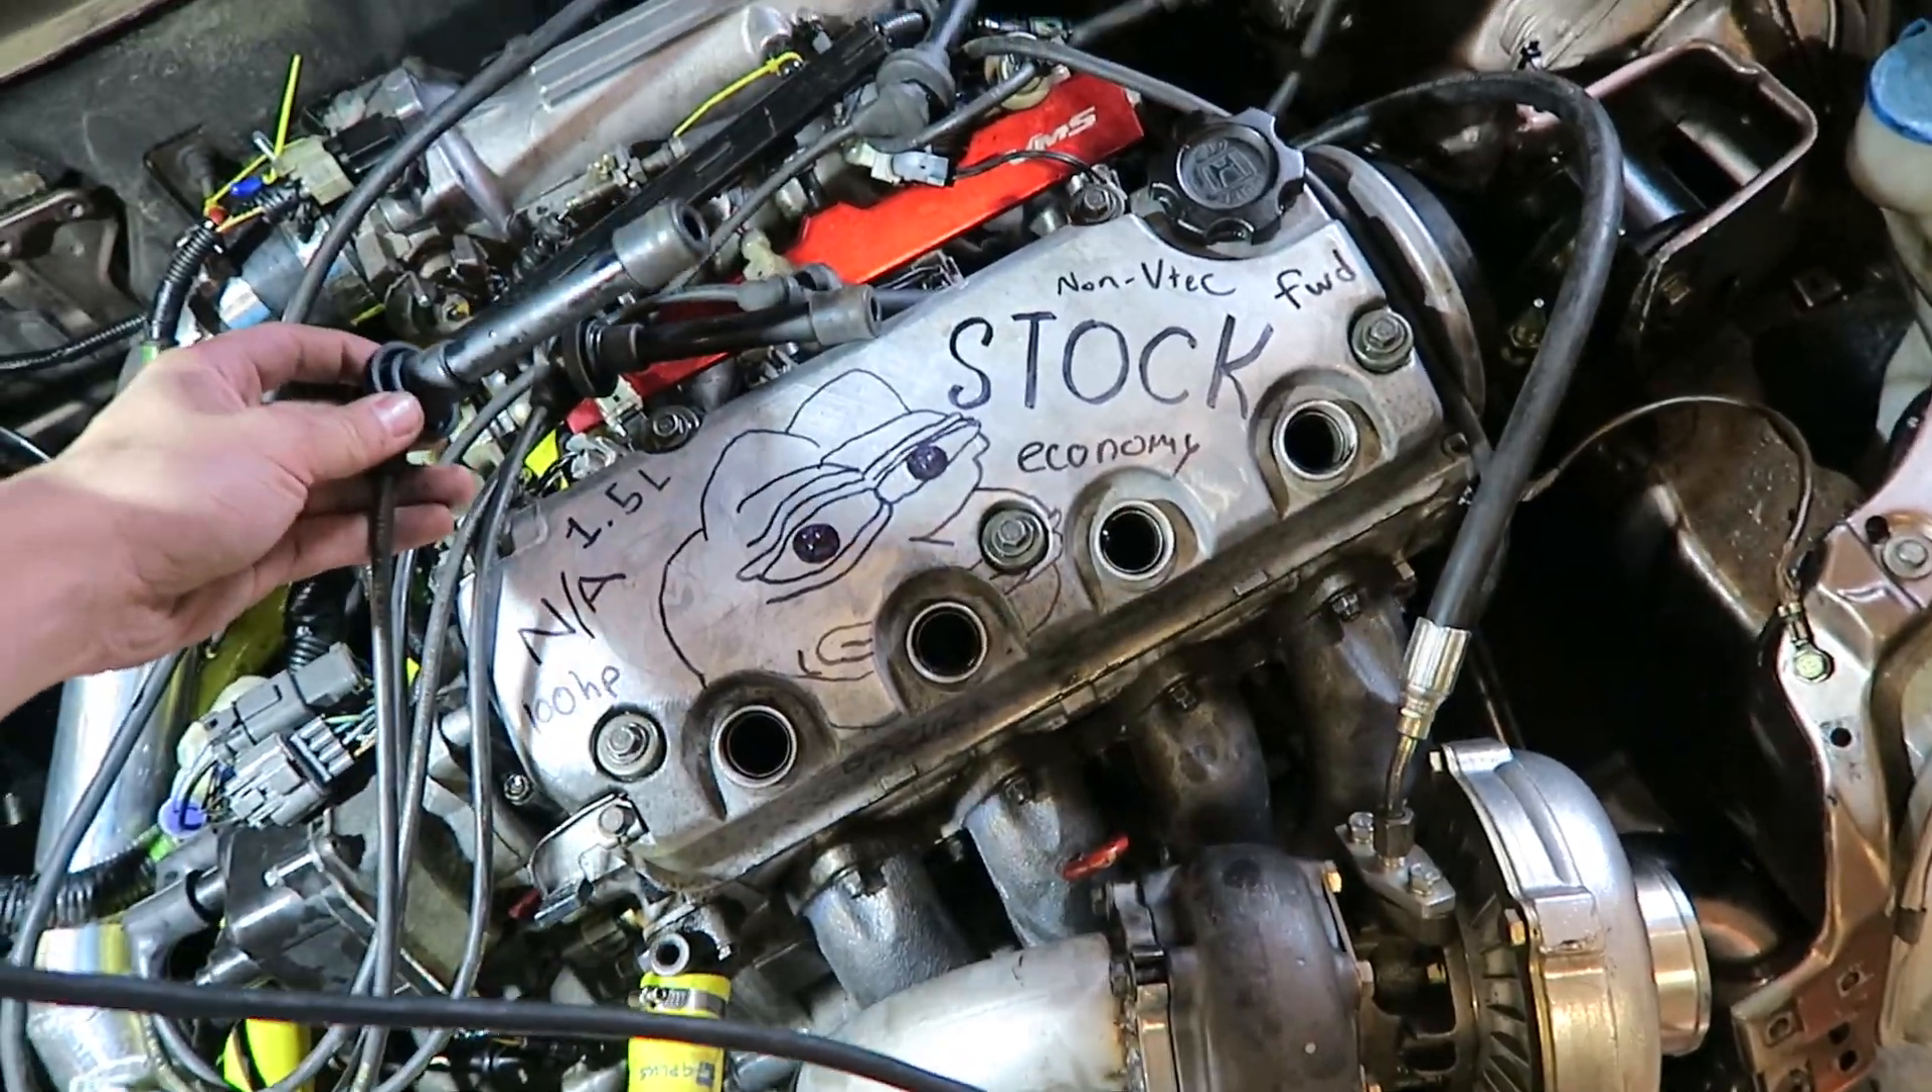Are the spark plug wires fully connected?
No.